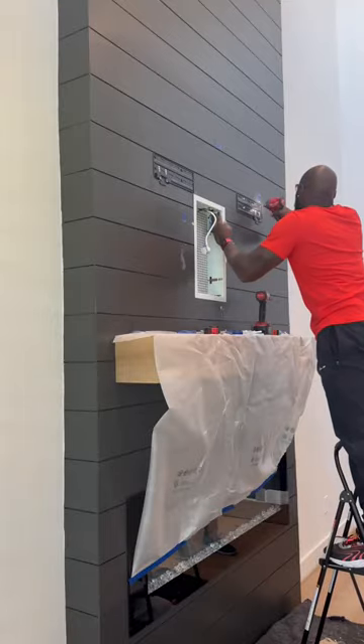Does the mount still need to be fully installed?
Yes.